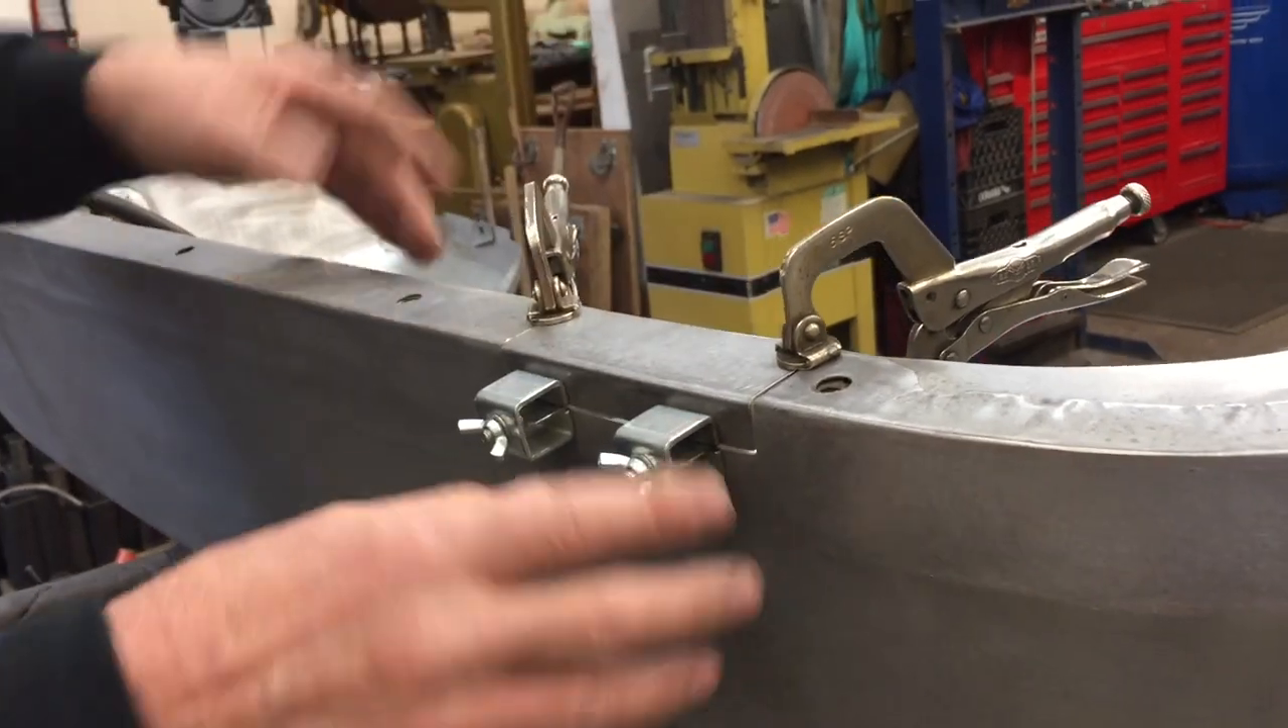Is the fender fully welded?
No.